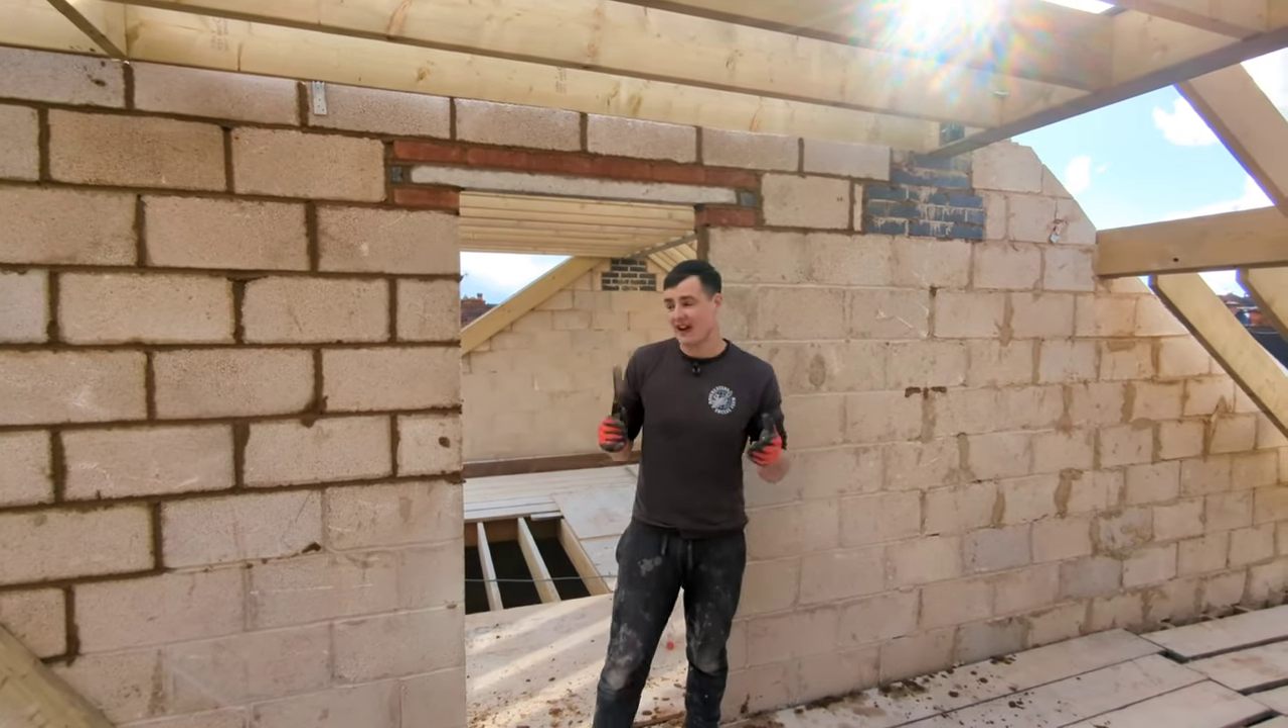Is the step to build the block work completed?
Yes.